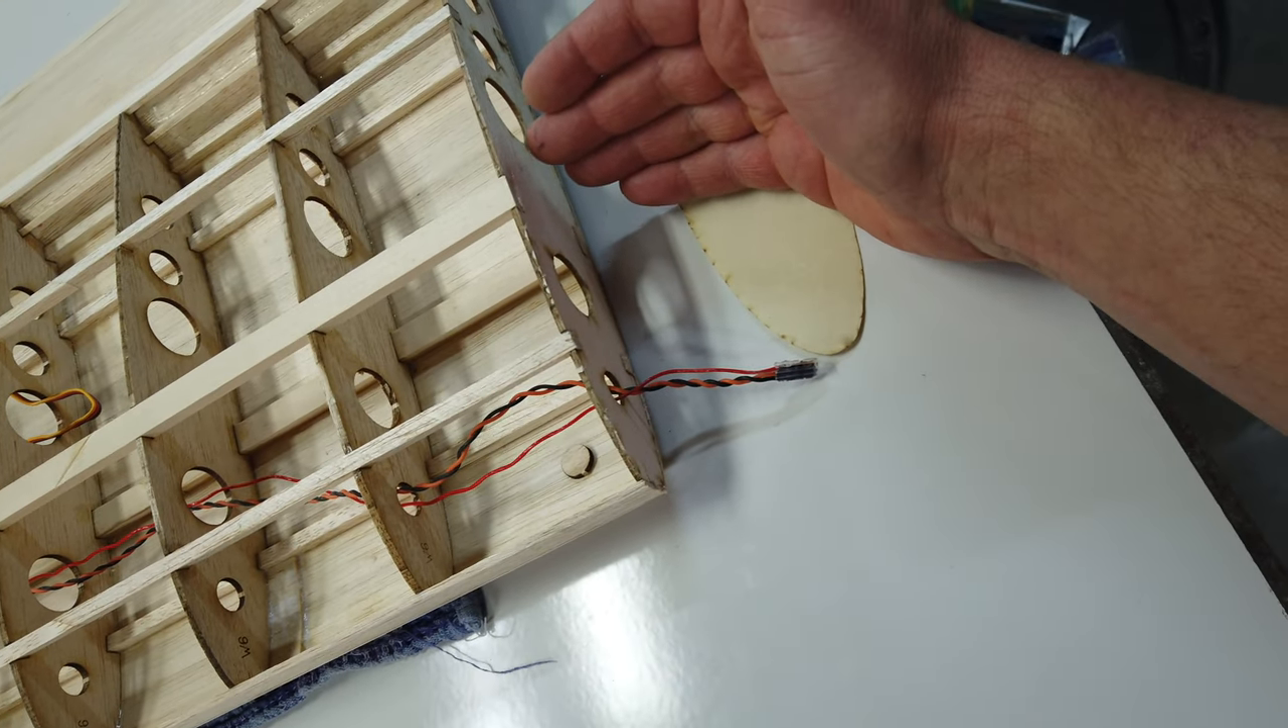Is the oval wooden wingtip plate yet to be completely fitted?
Yes.